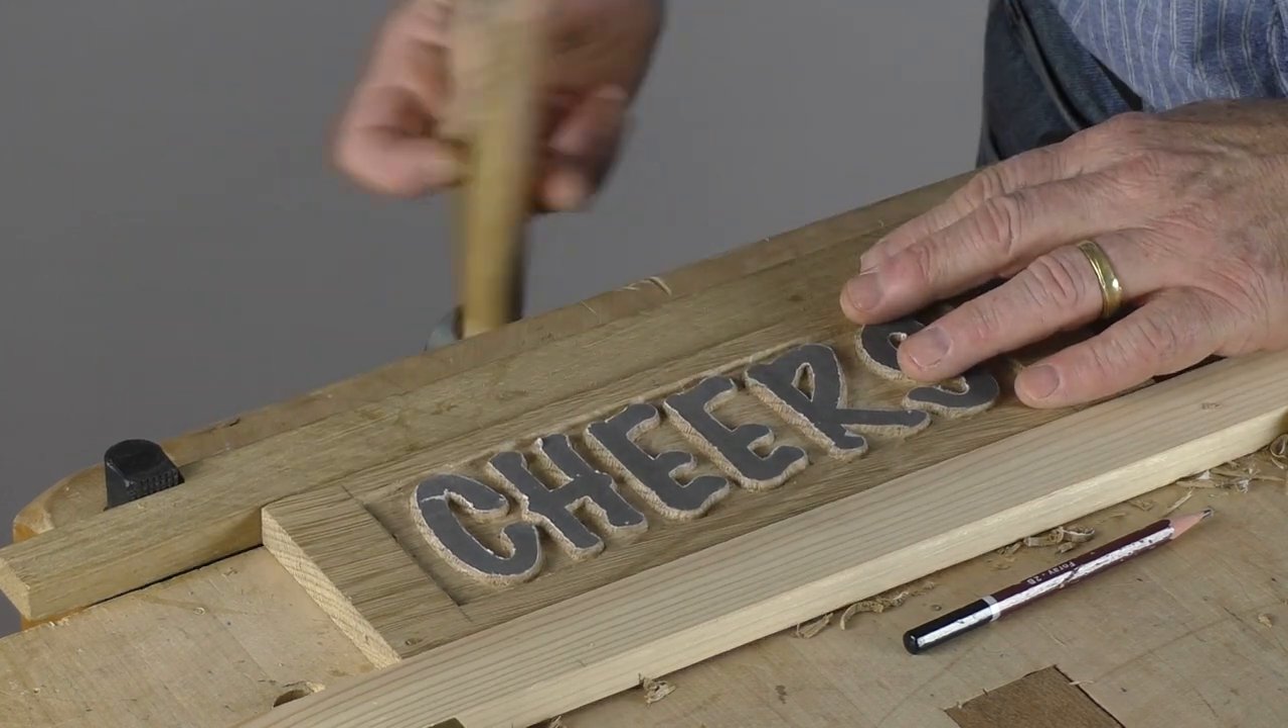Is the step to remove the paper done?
No.